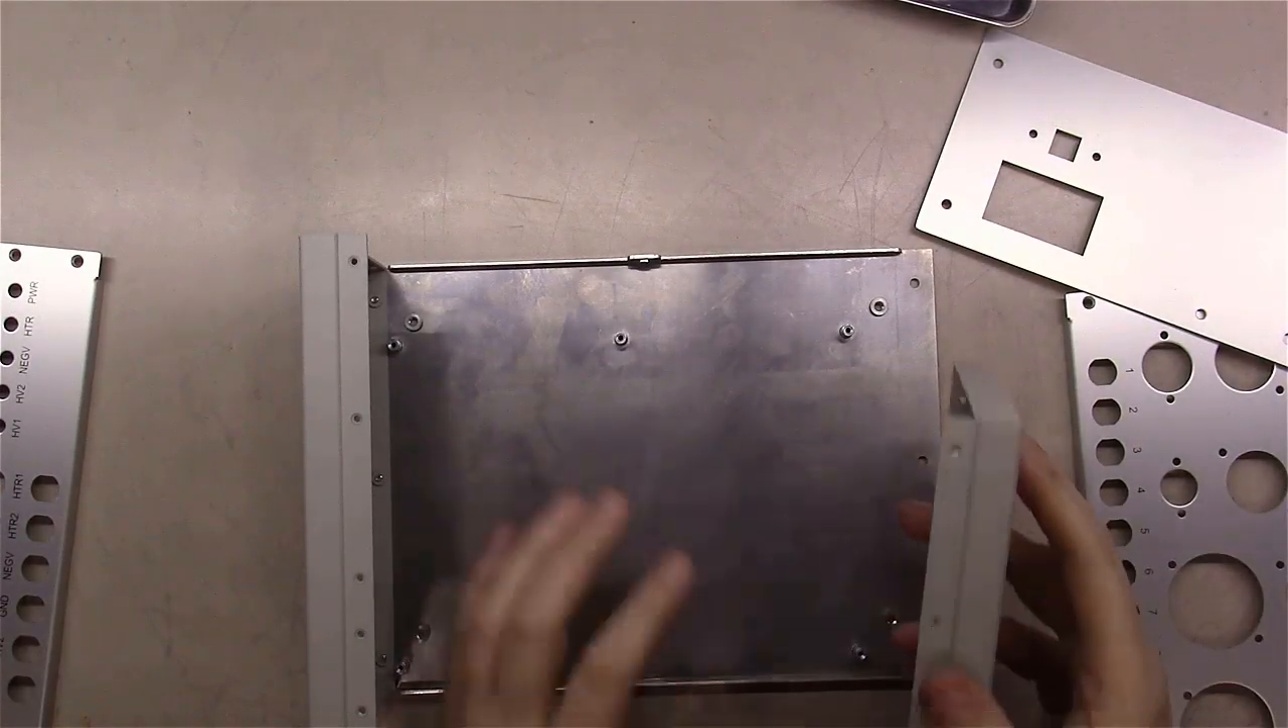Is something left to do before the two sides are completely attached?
Yes.